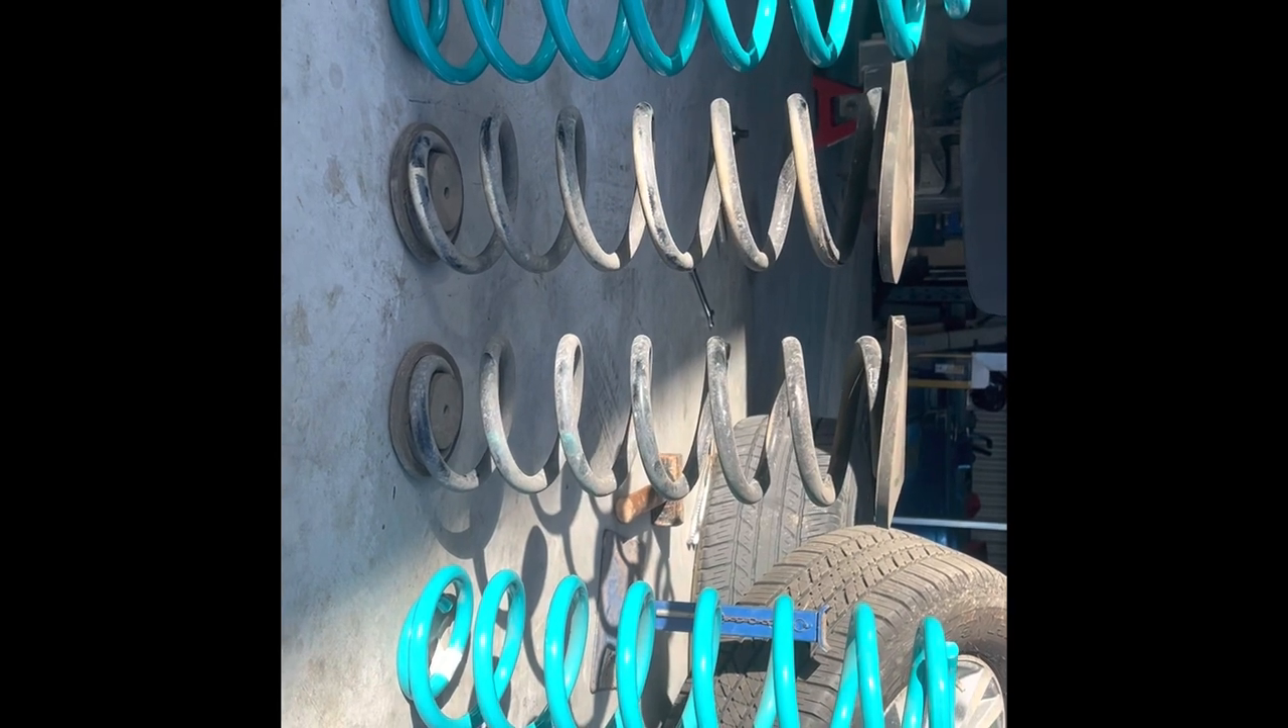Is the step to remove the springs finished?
Yes.